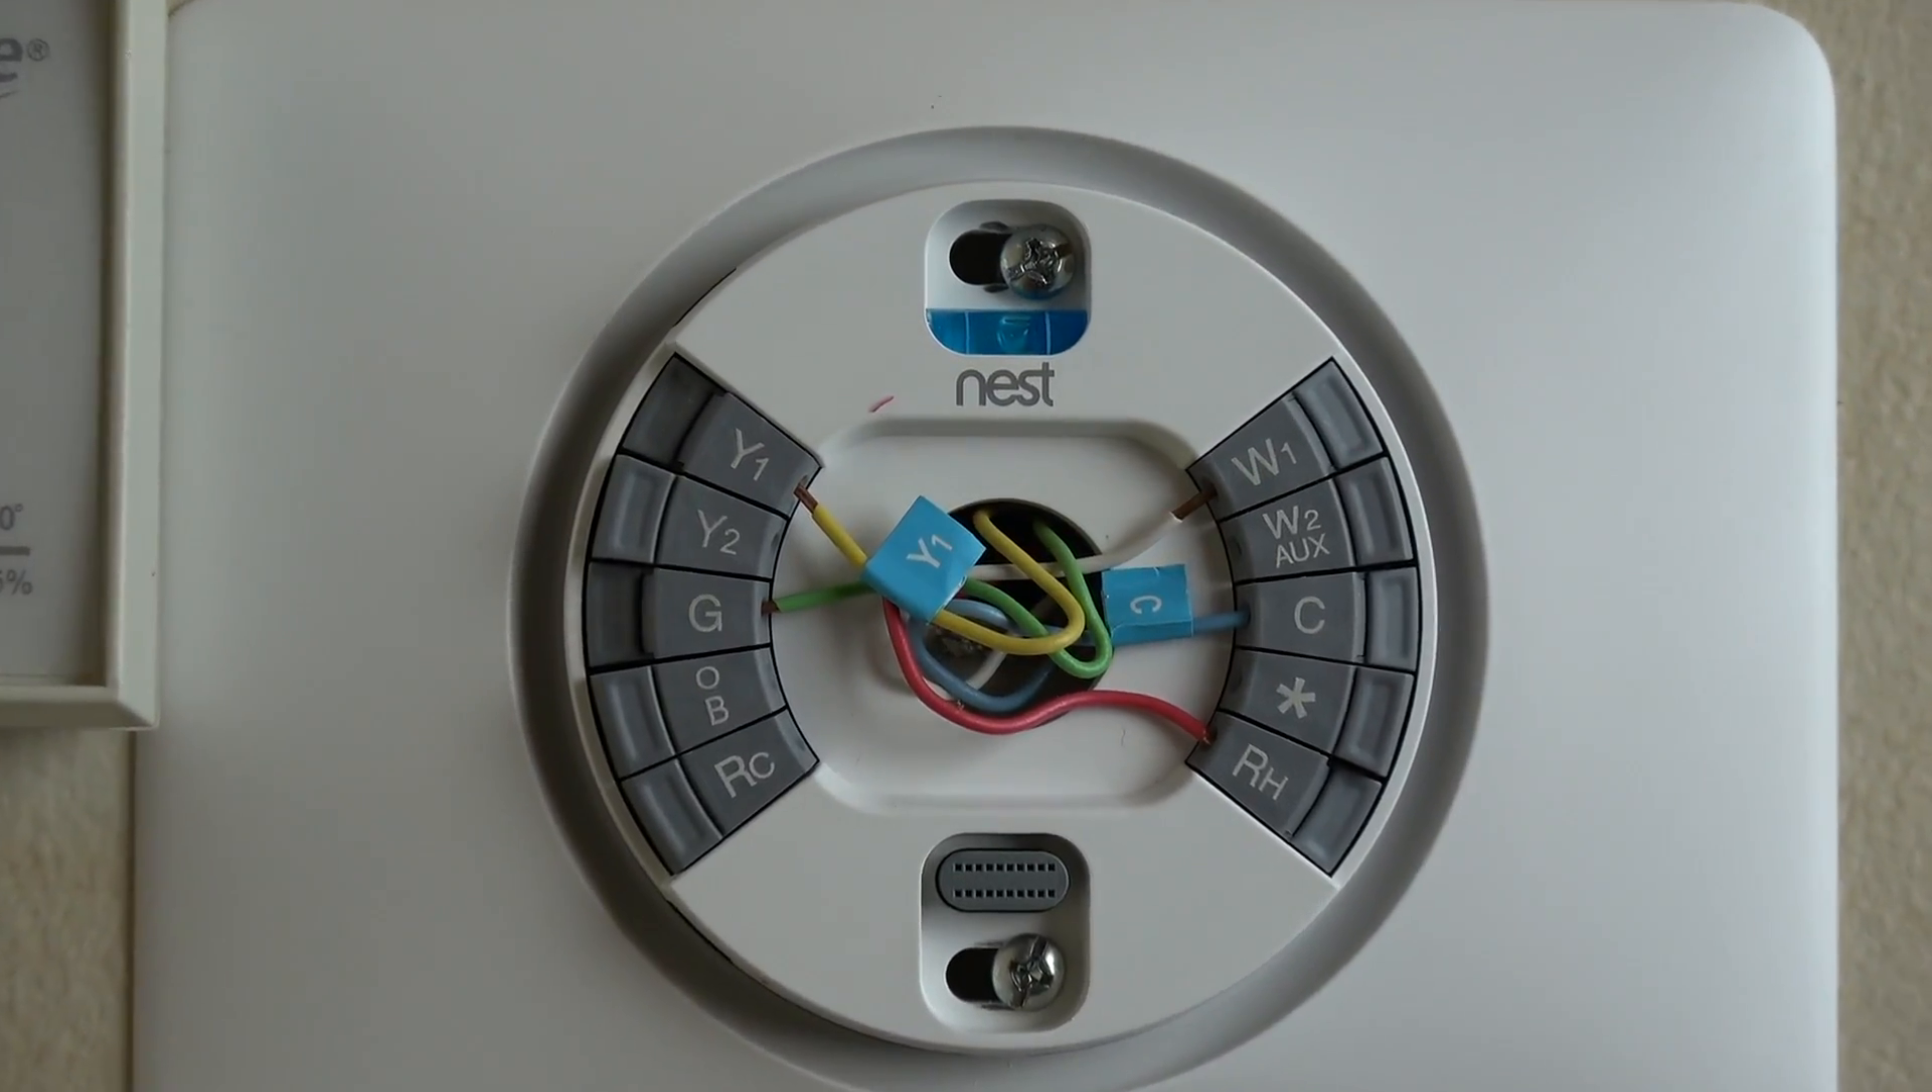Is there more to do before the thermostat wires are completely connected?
No.